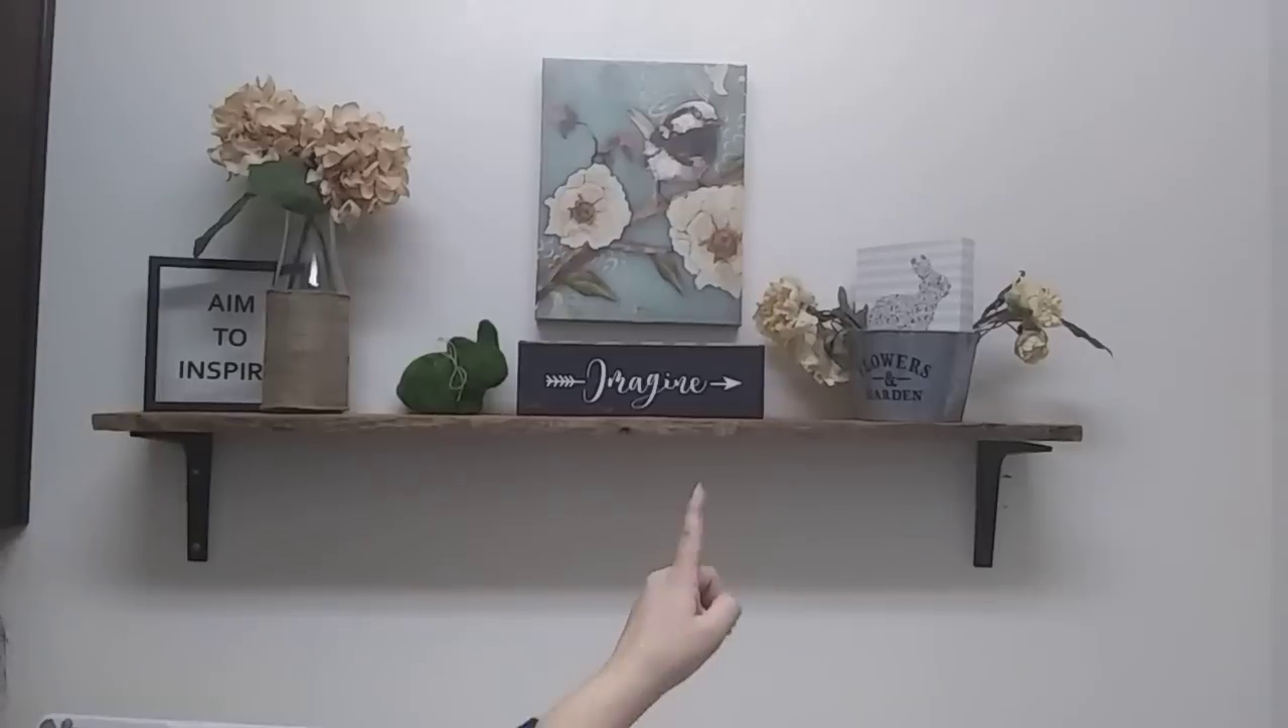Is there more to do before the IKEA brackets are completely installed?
No.